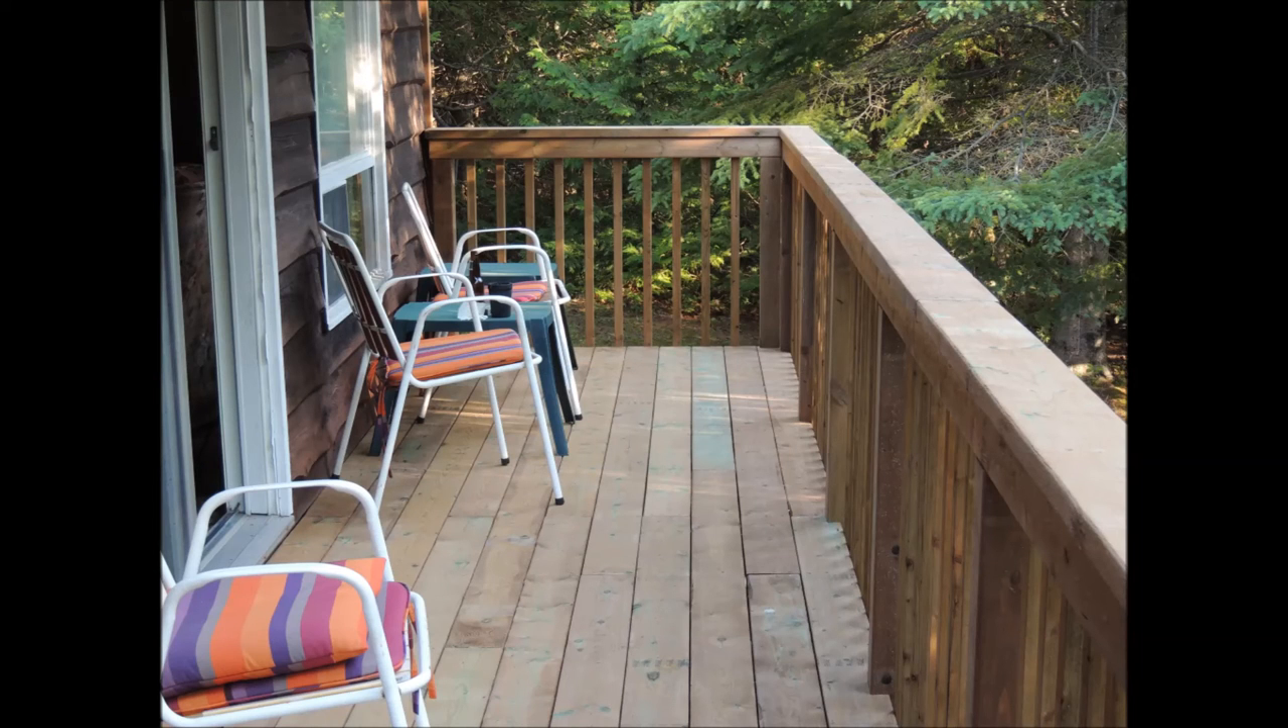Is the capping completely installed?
Yes.